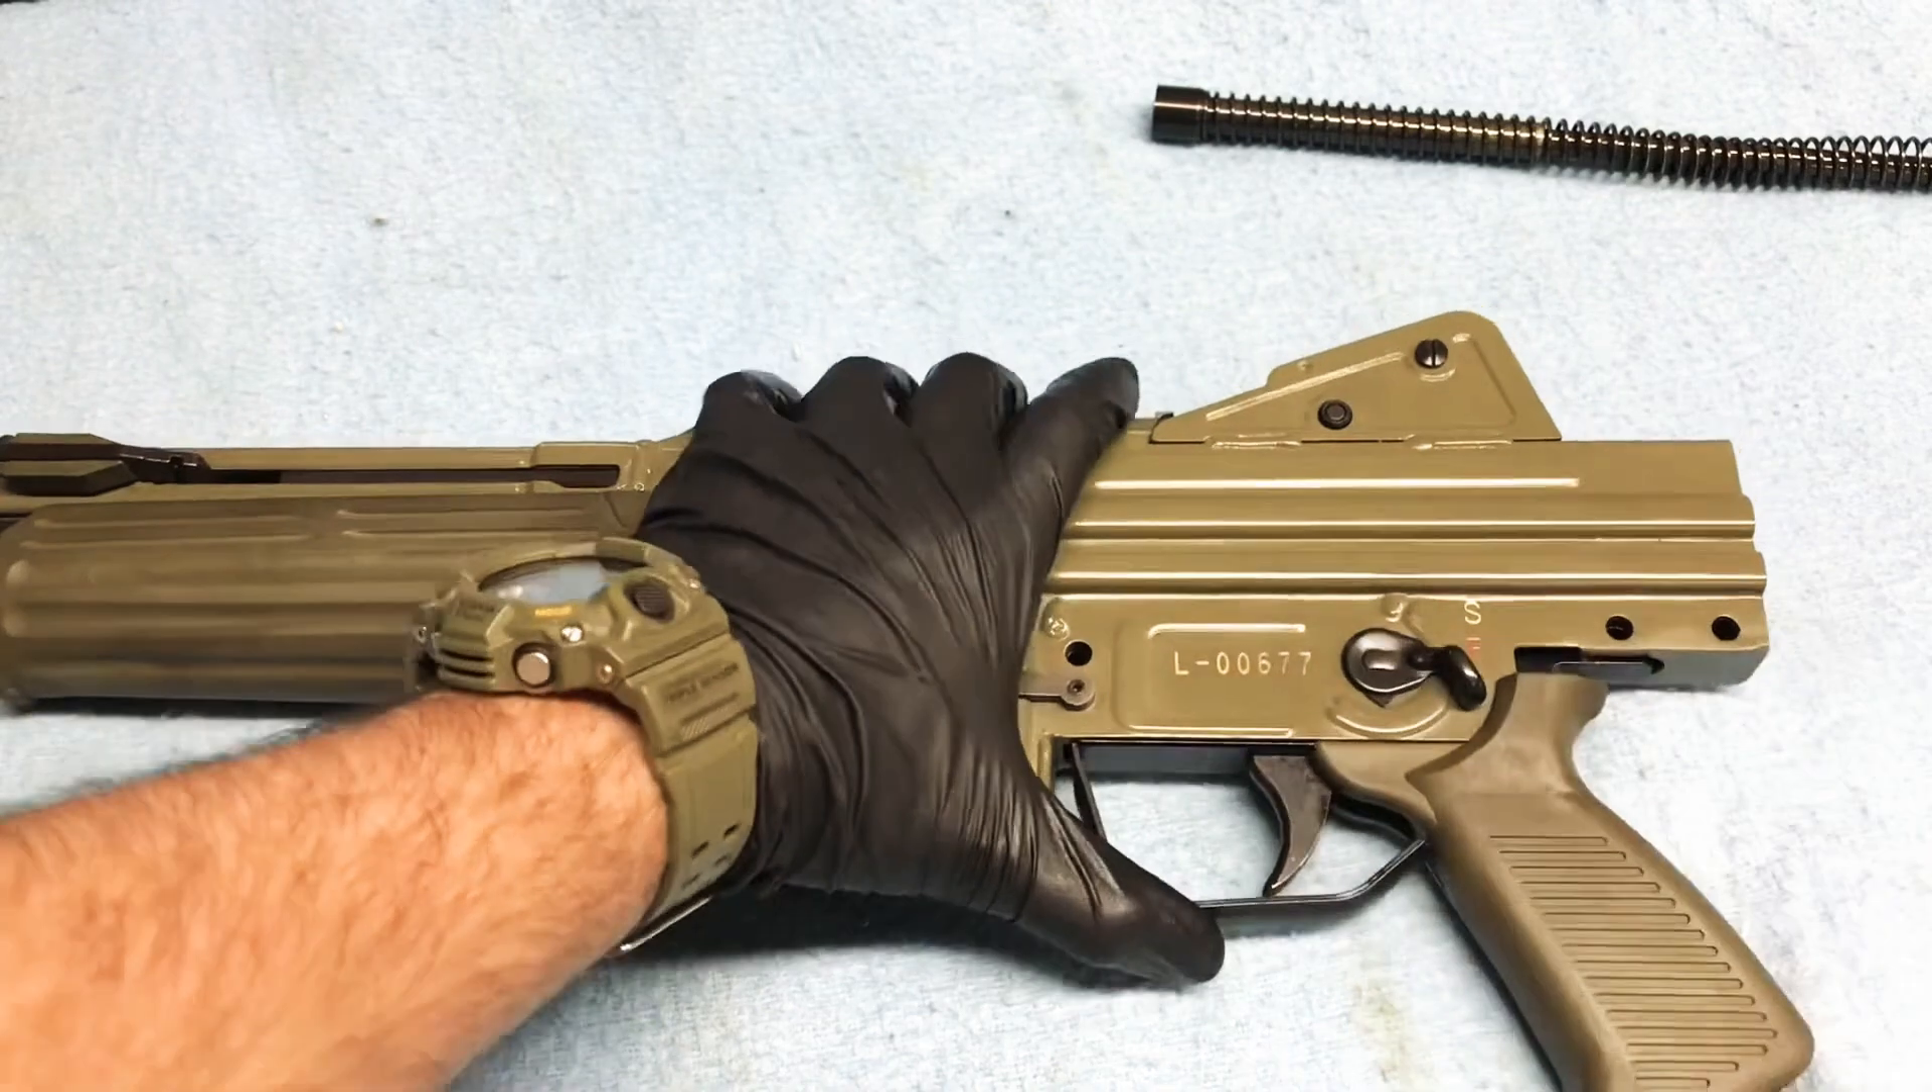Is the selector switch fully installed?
Yes.